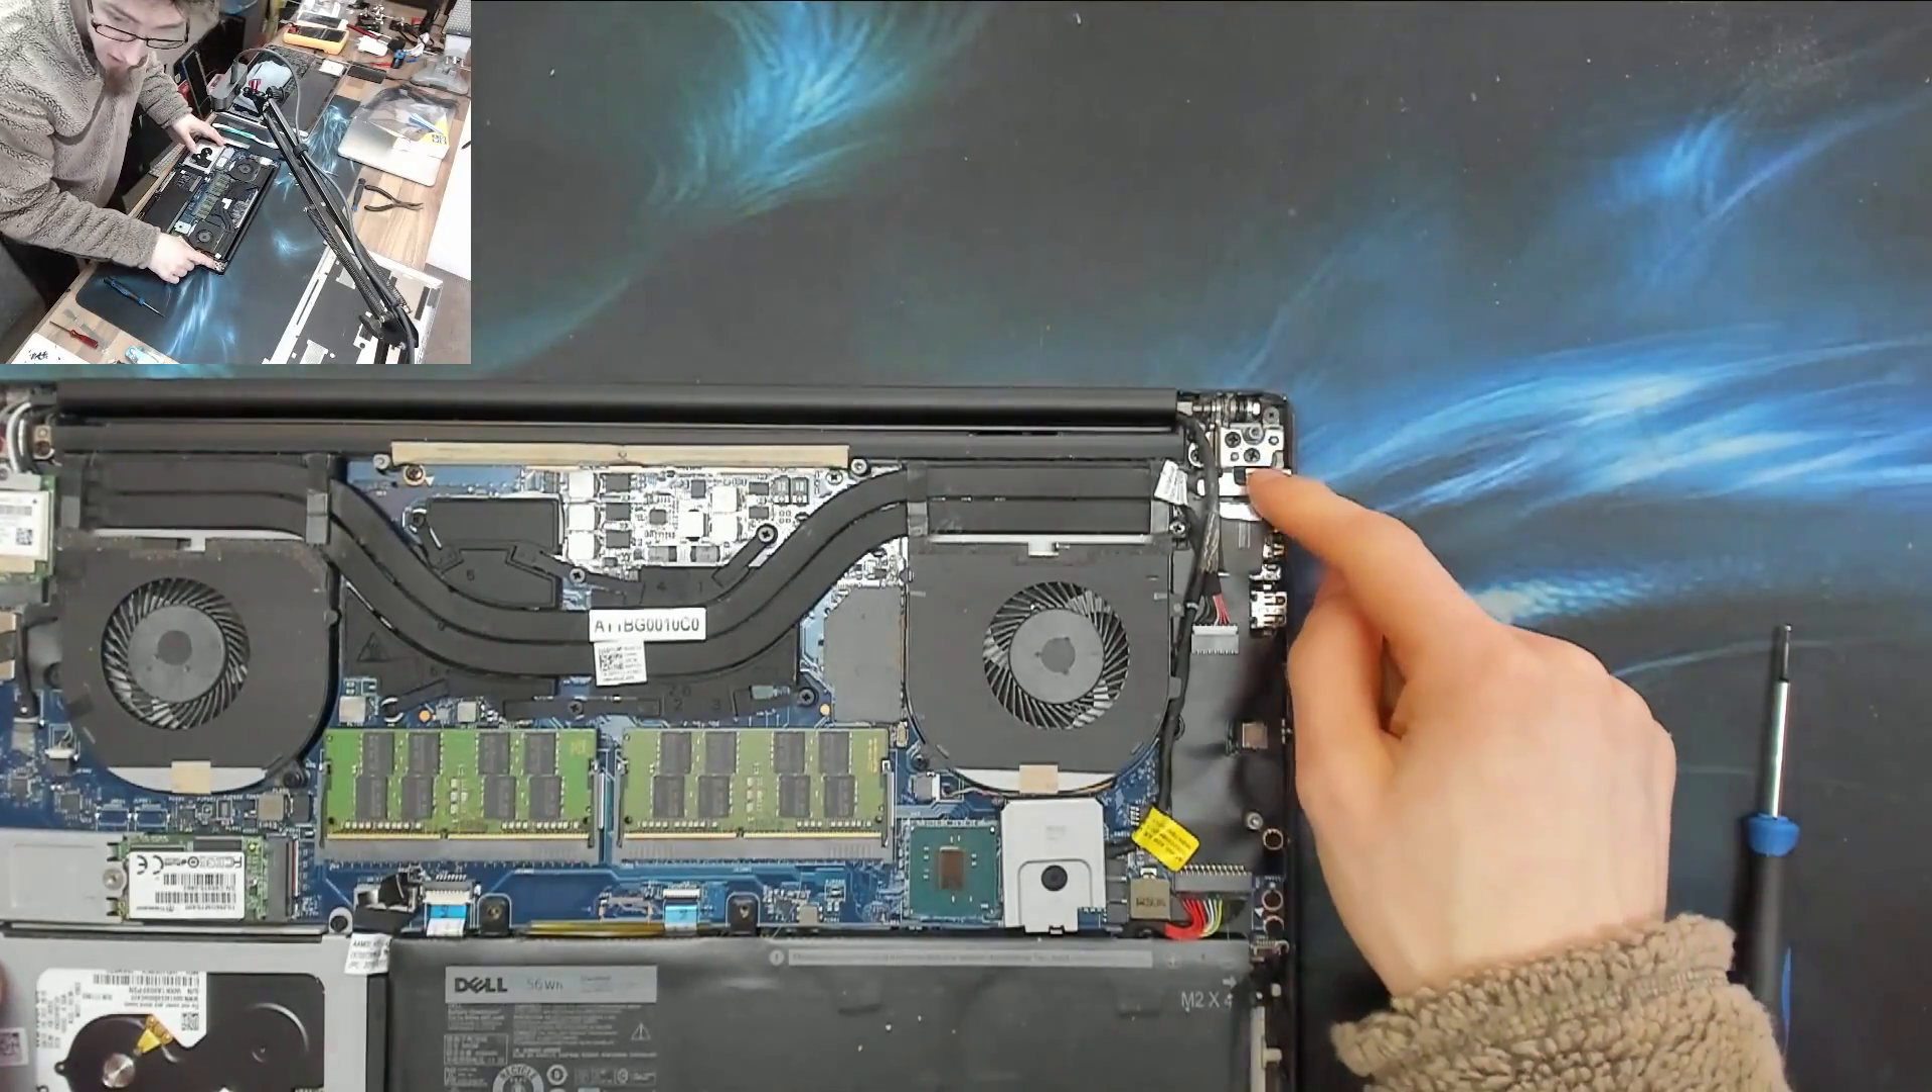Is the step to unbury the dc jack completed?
No.